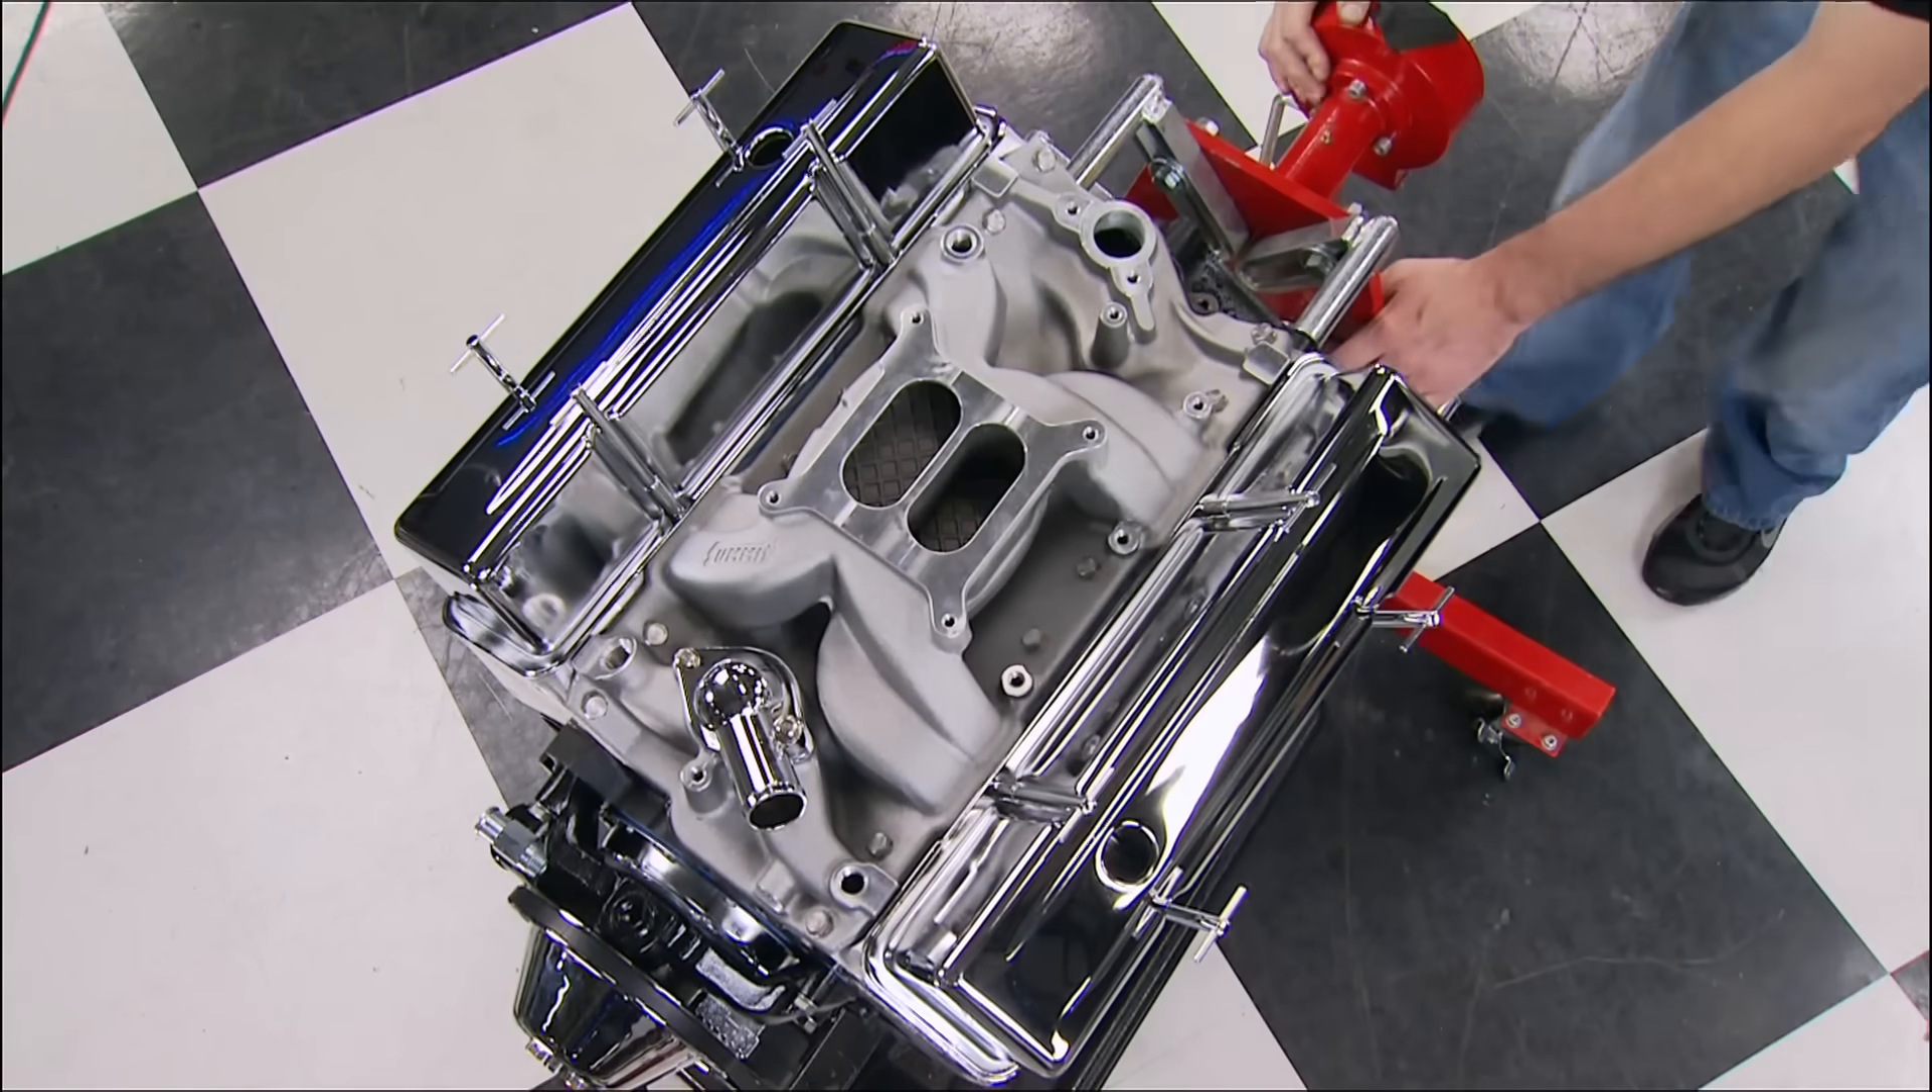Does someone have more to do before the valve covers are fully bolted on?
No.